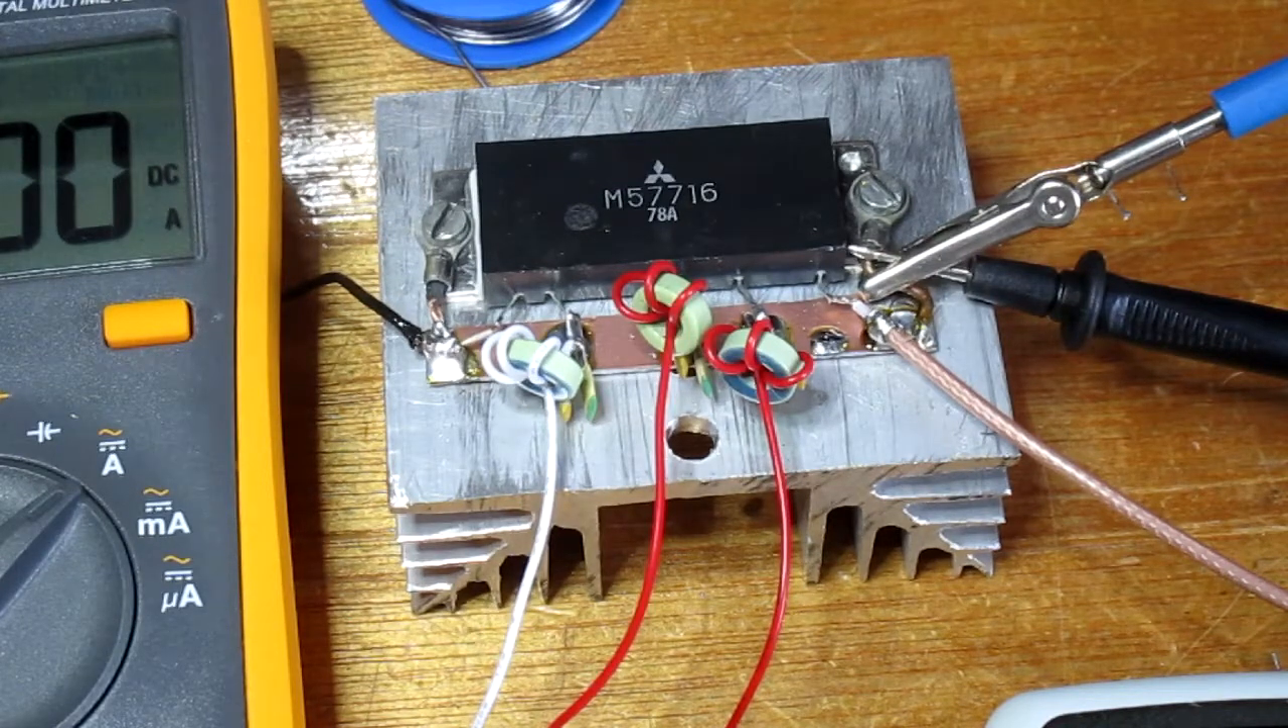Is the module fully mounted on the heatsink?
Yes.